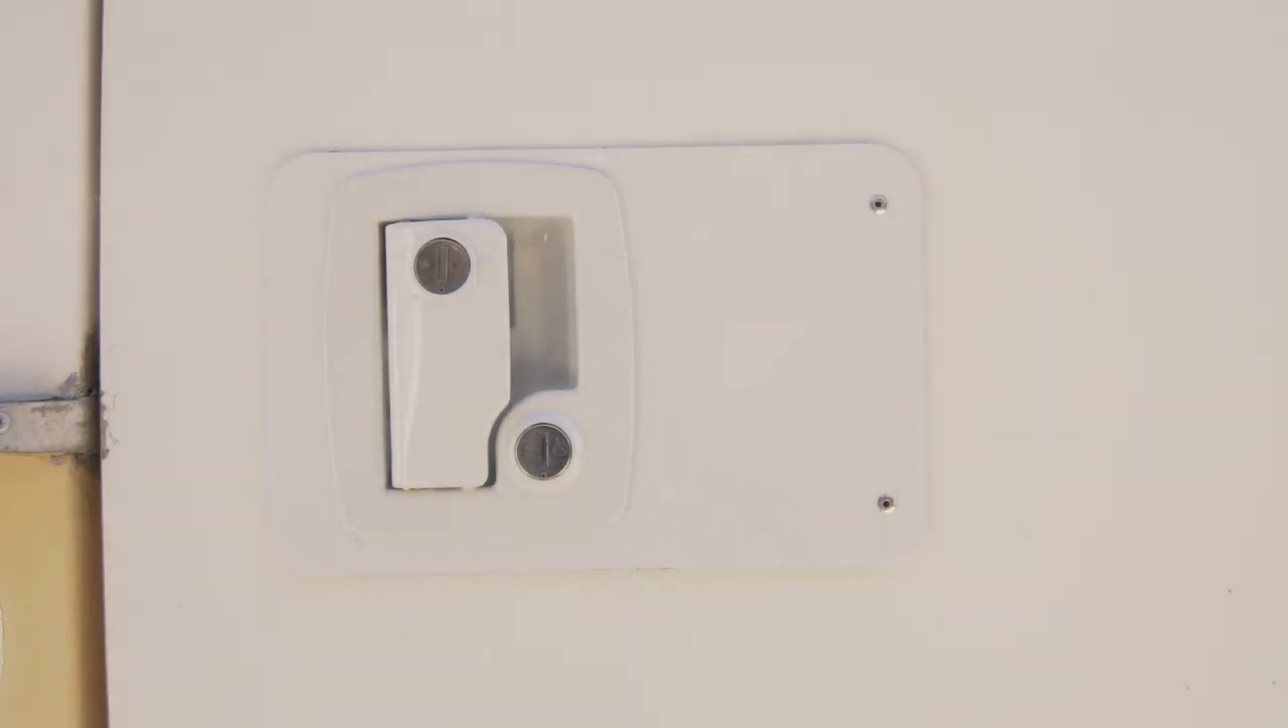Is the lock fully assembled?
Yes.